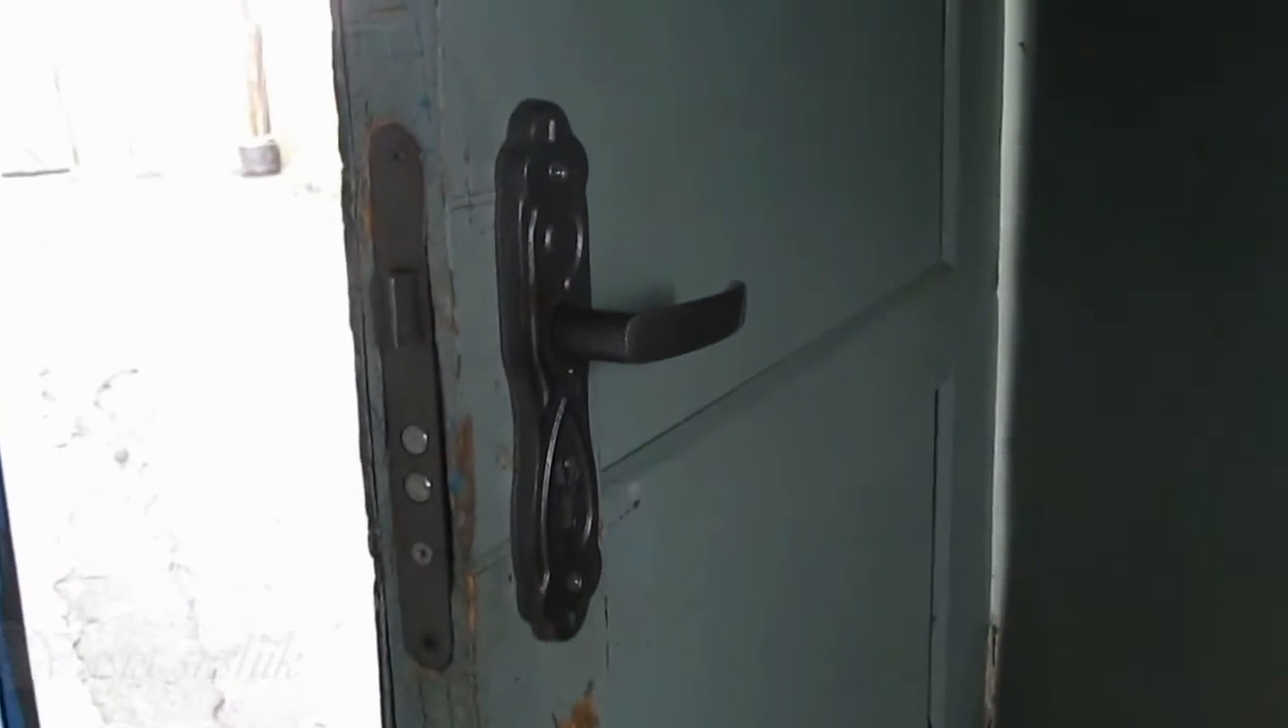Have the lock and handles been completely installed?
Yes.